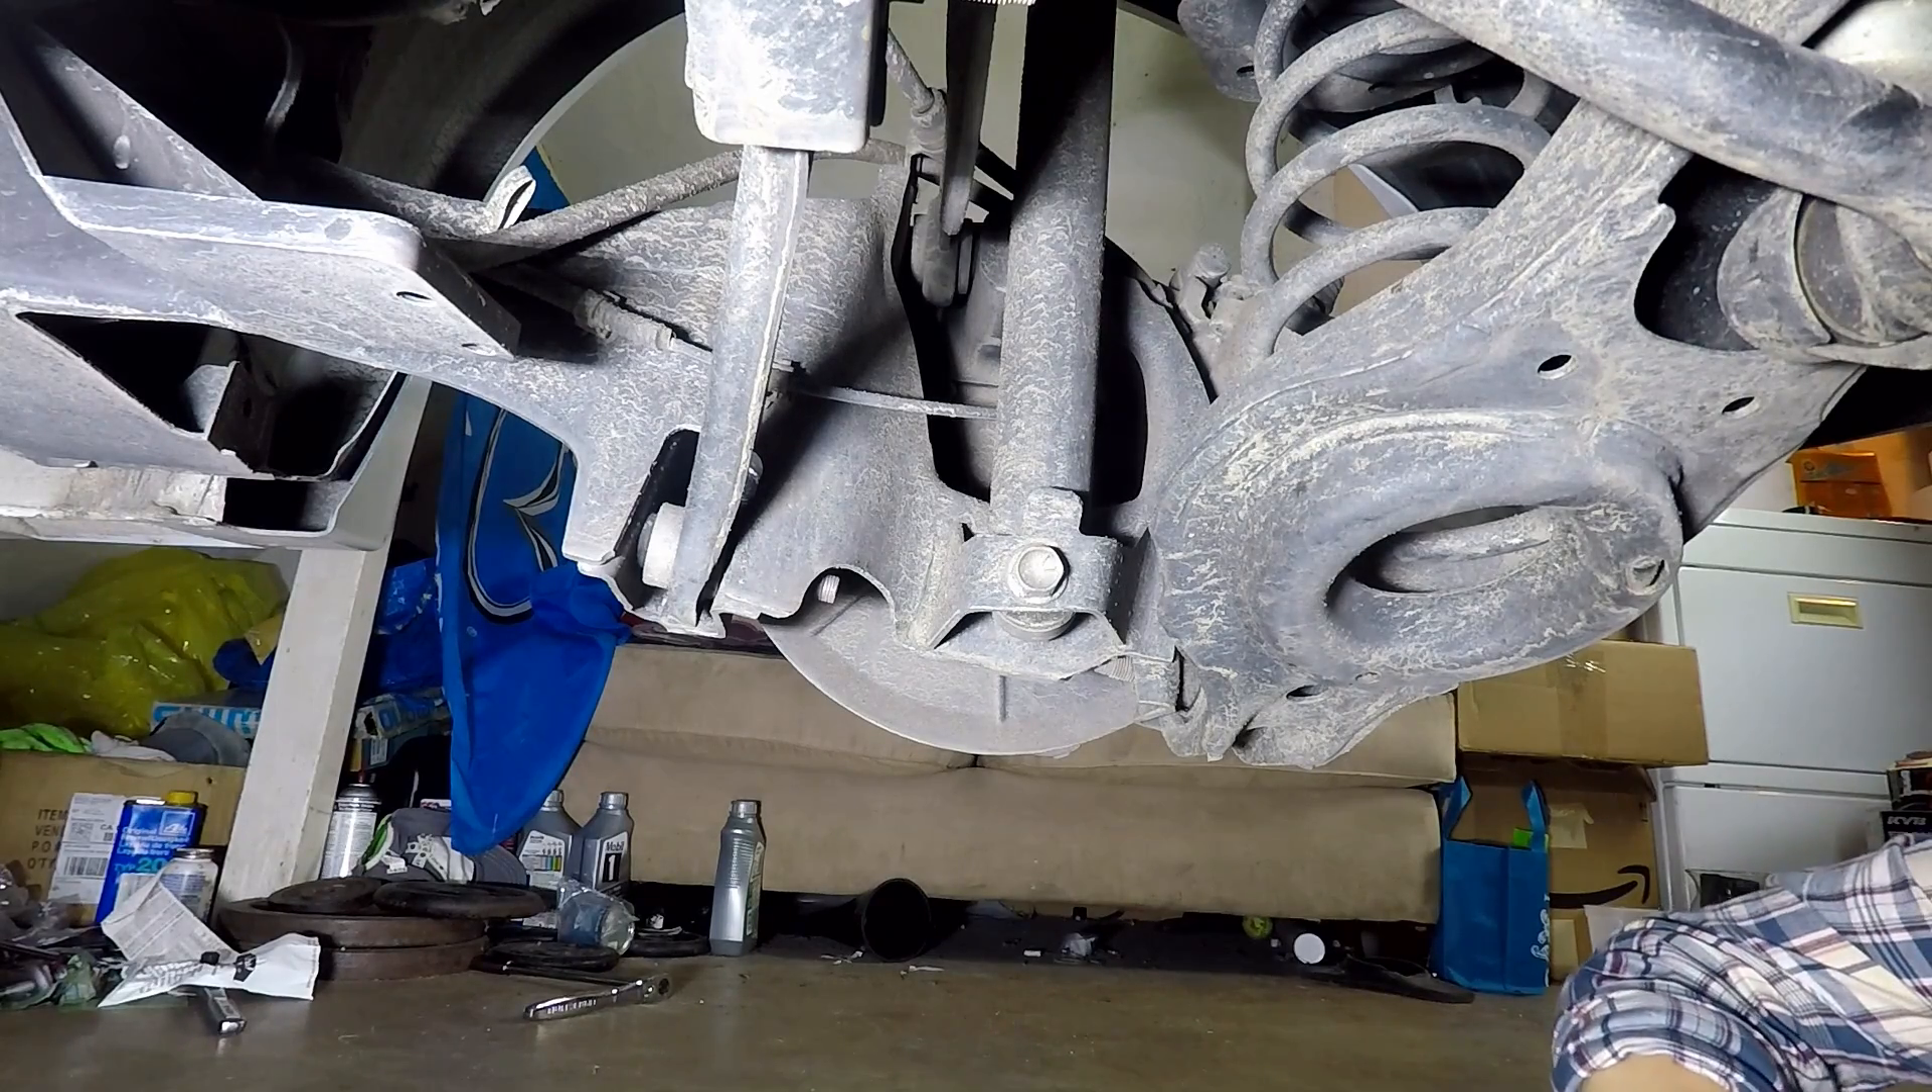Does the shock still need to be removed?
Yes.